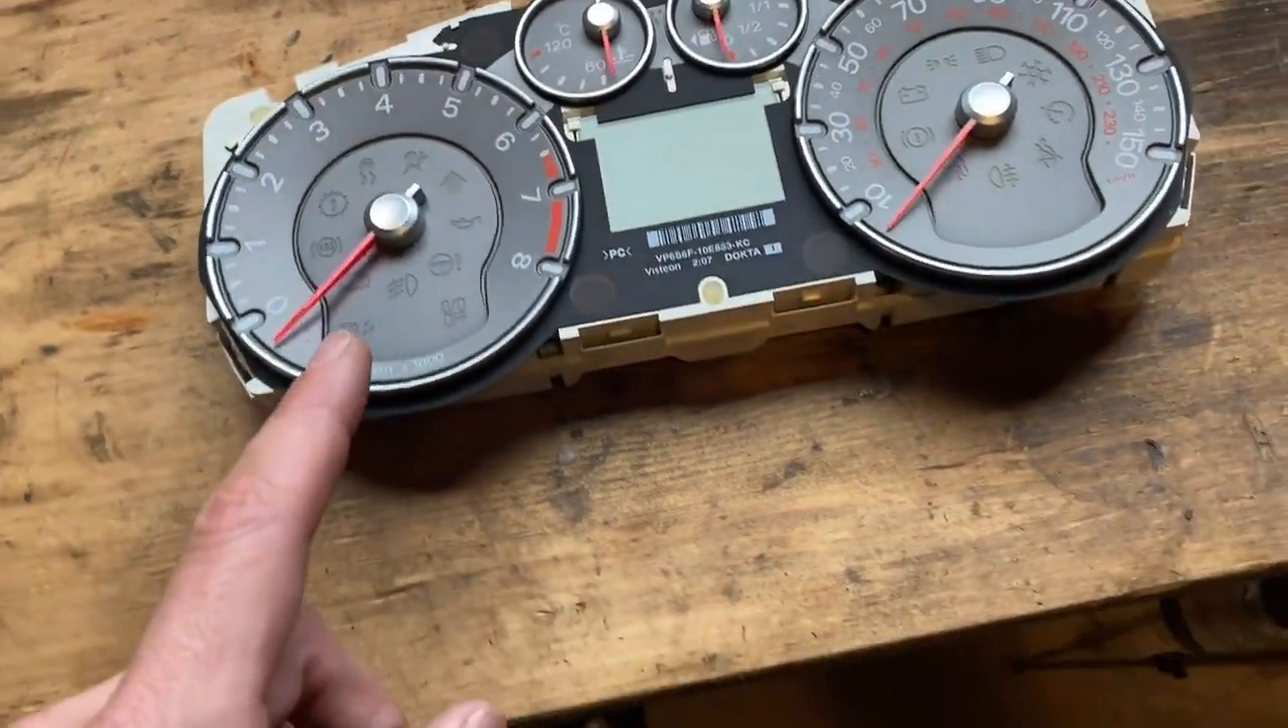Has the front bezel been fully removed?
Yes.